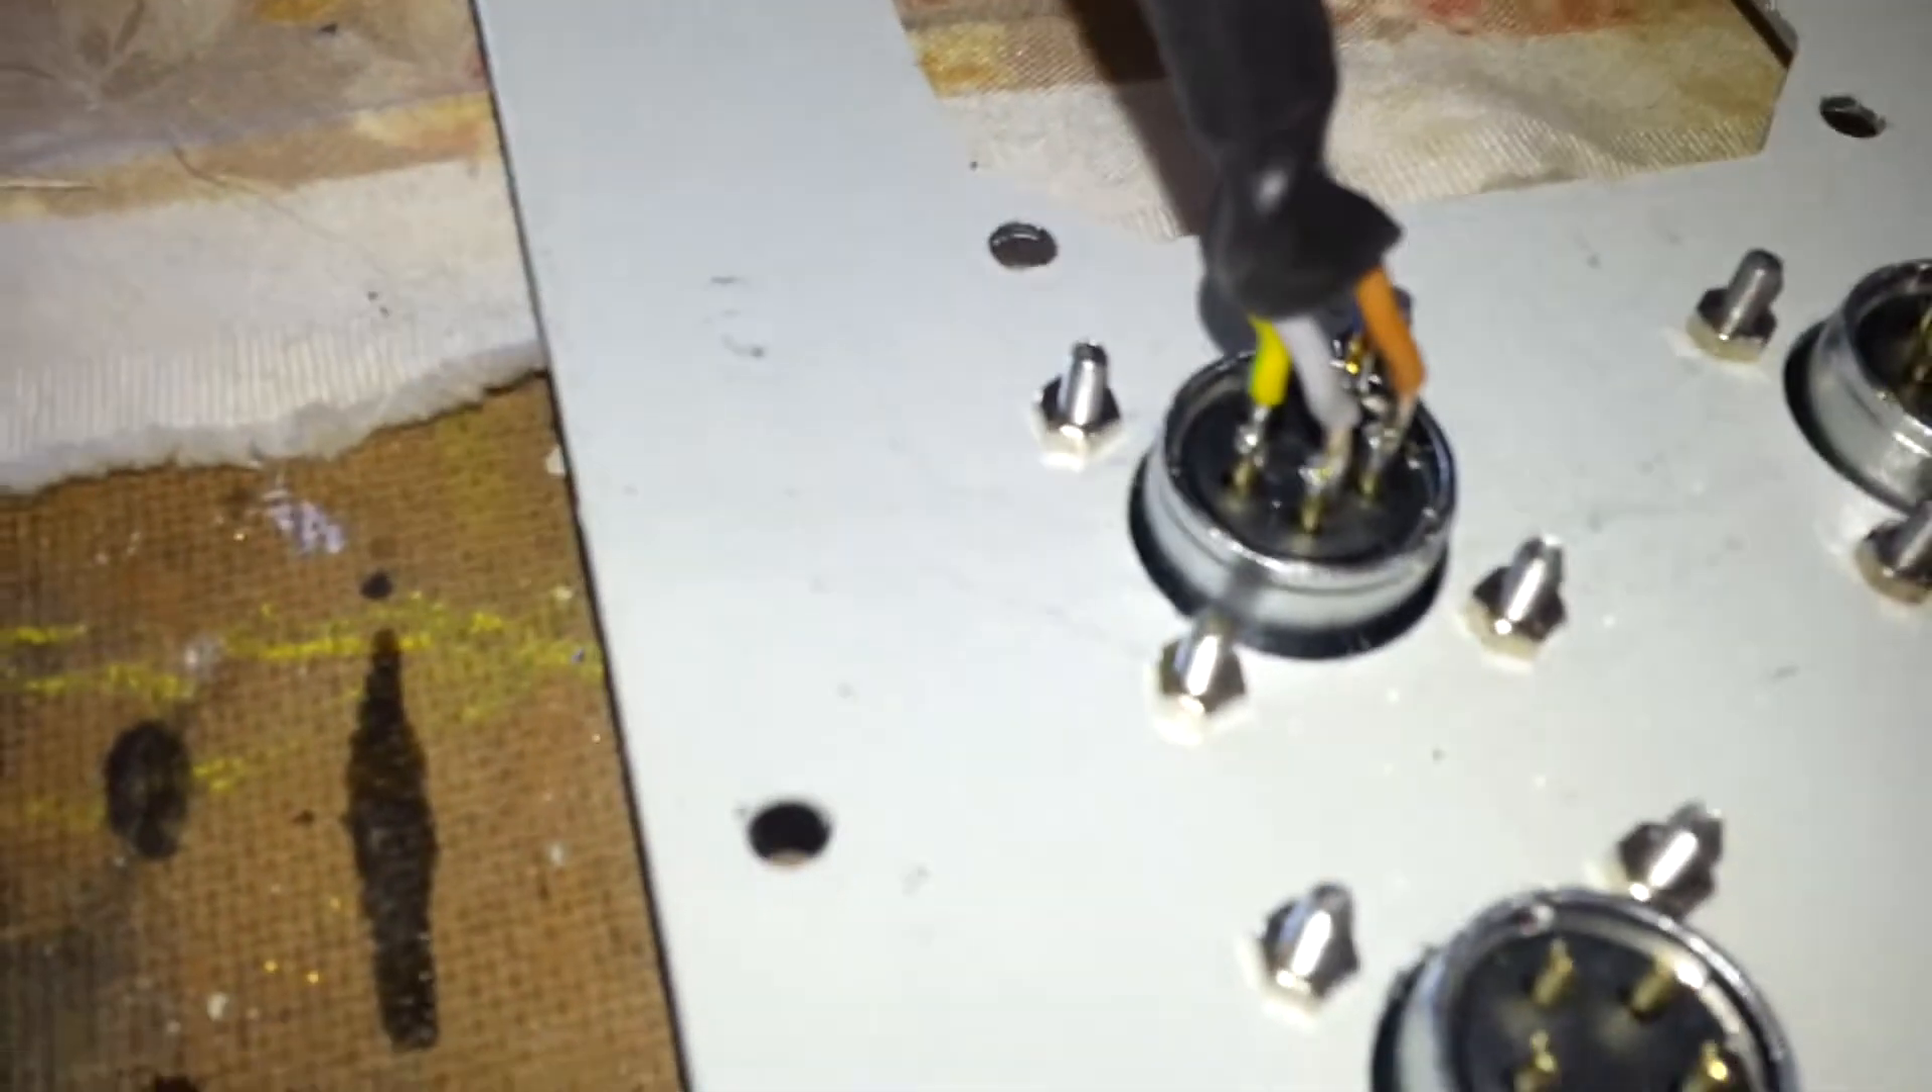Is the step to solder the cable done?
Yes.